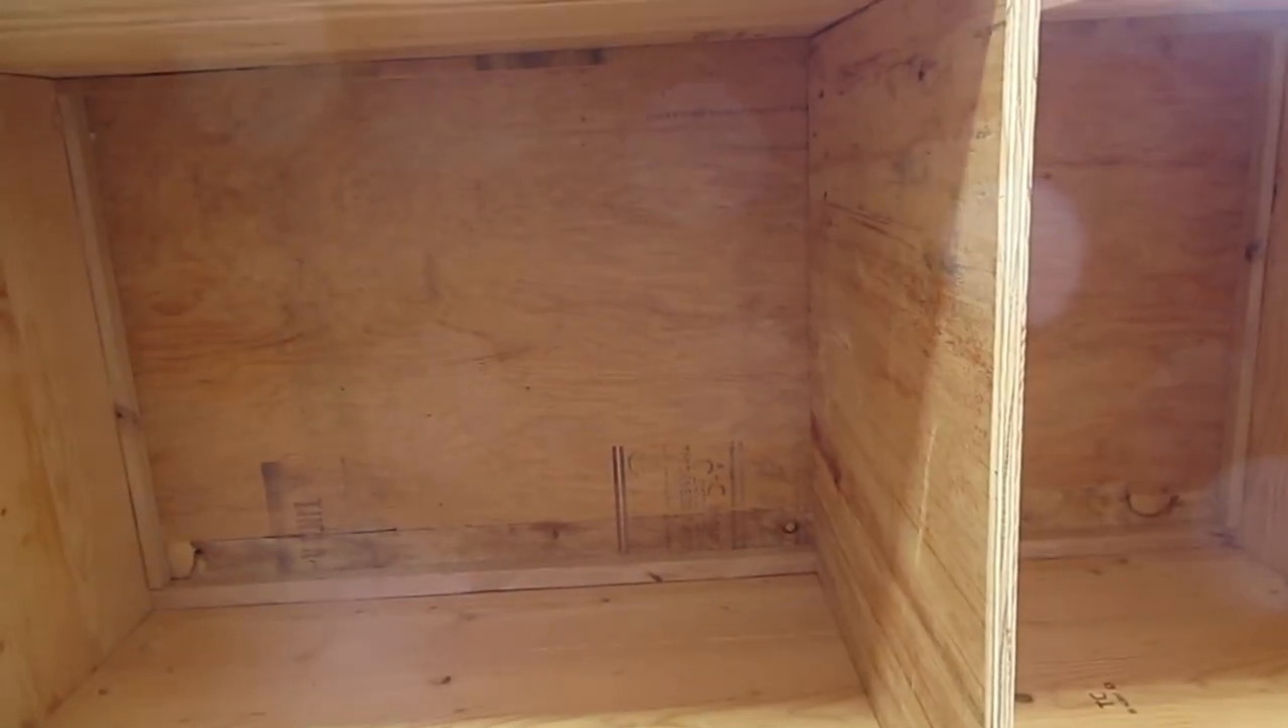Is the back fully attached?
Yes.